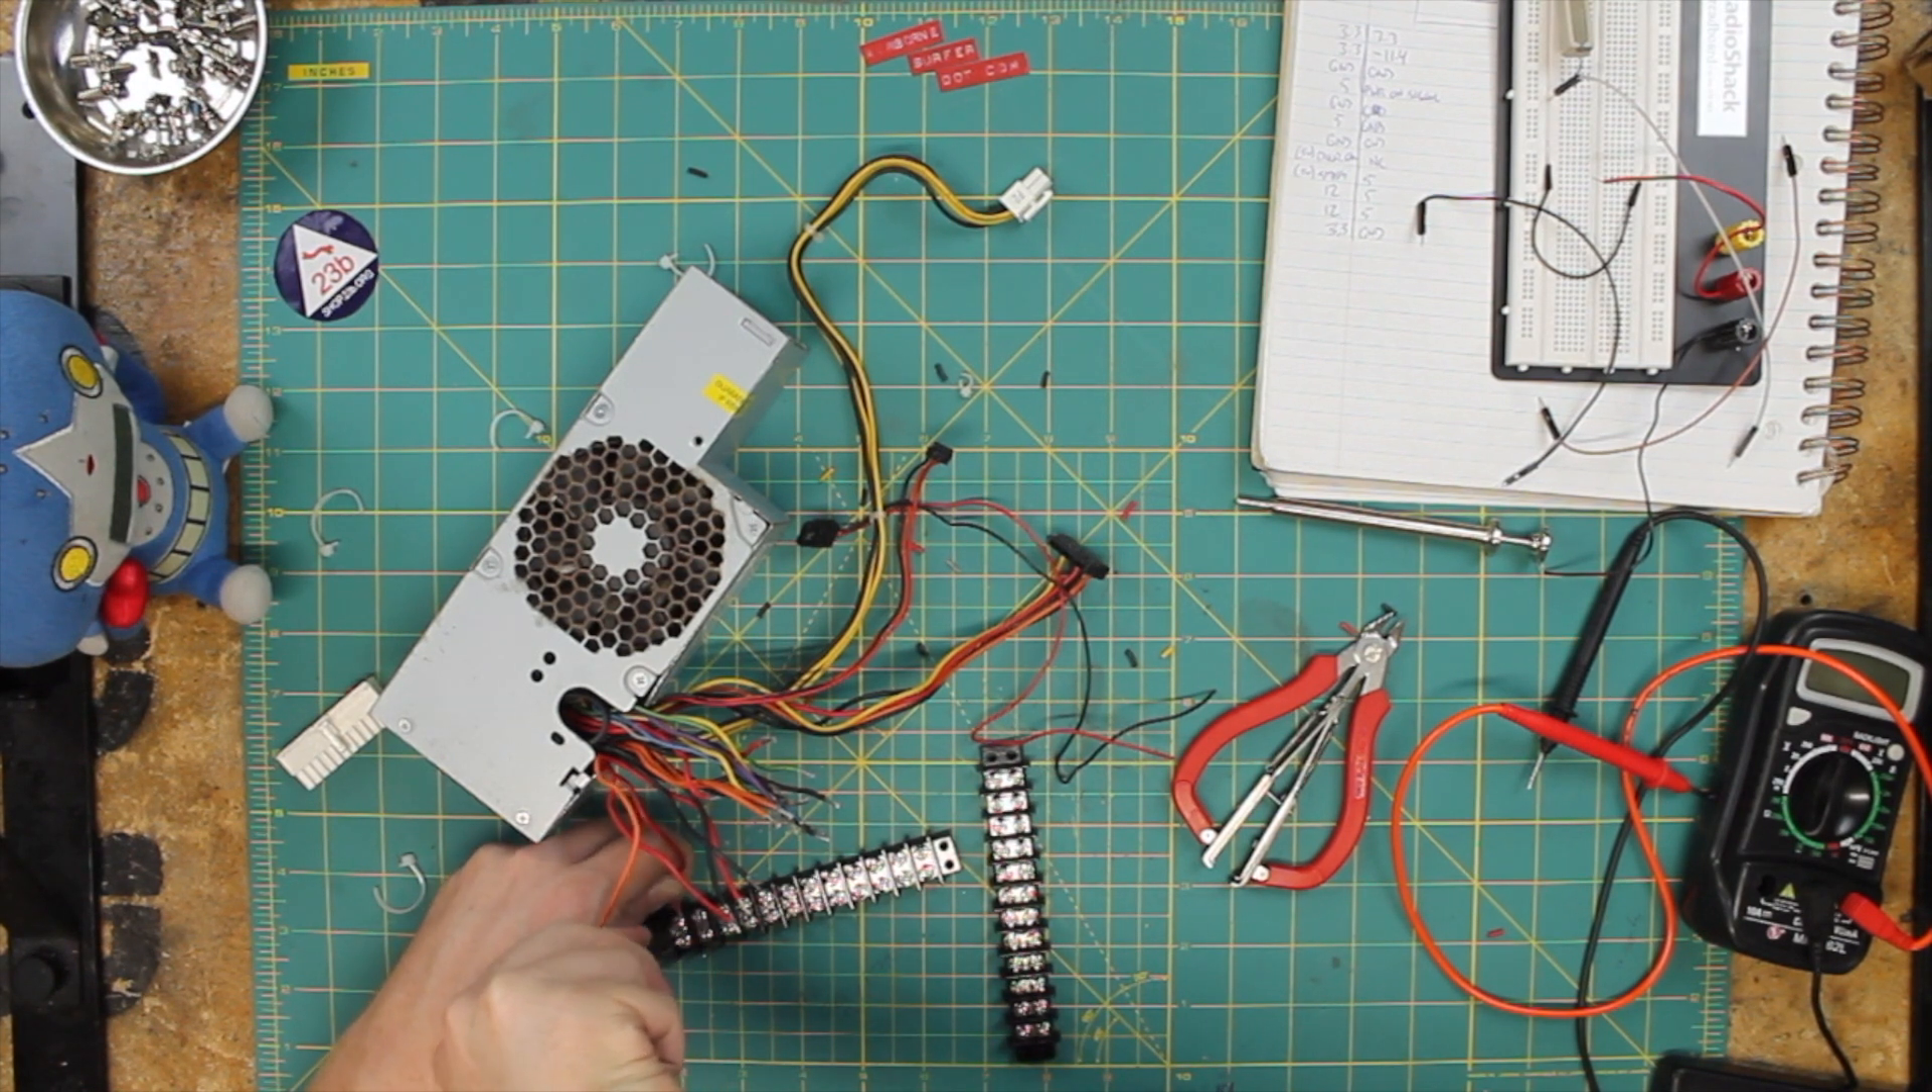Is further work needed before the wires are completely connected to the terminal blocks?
Yes.